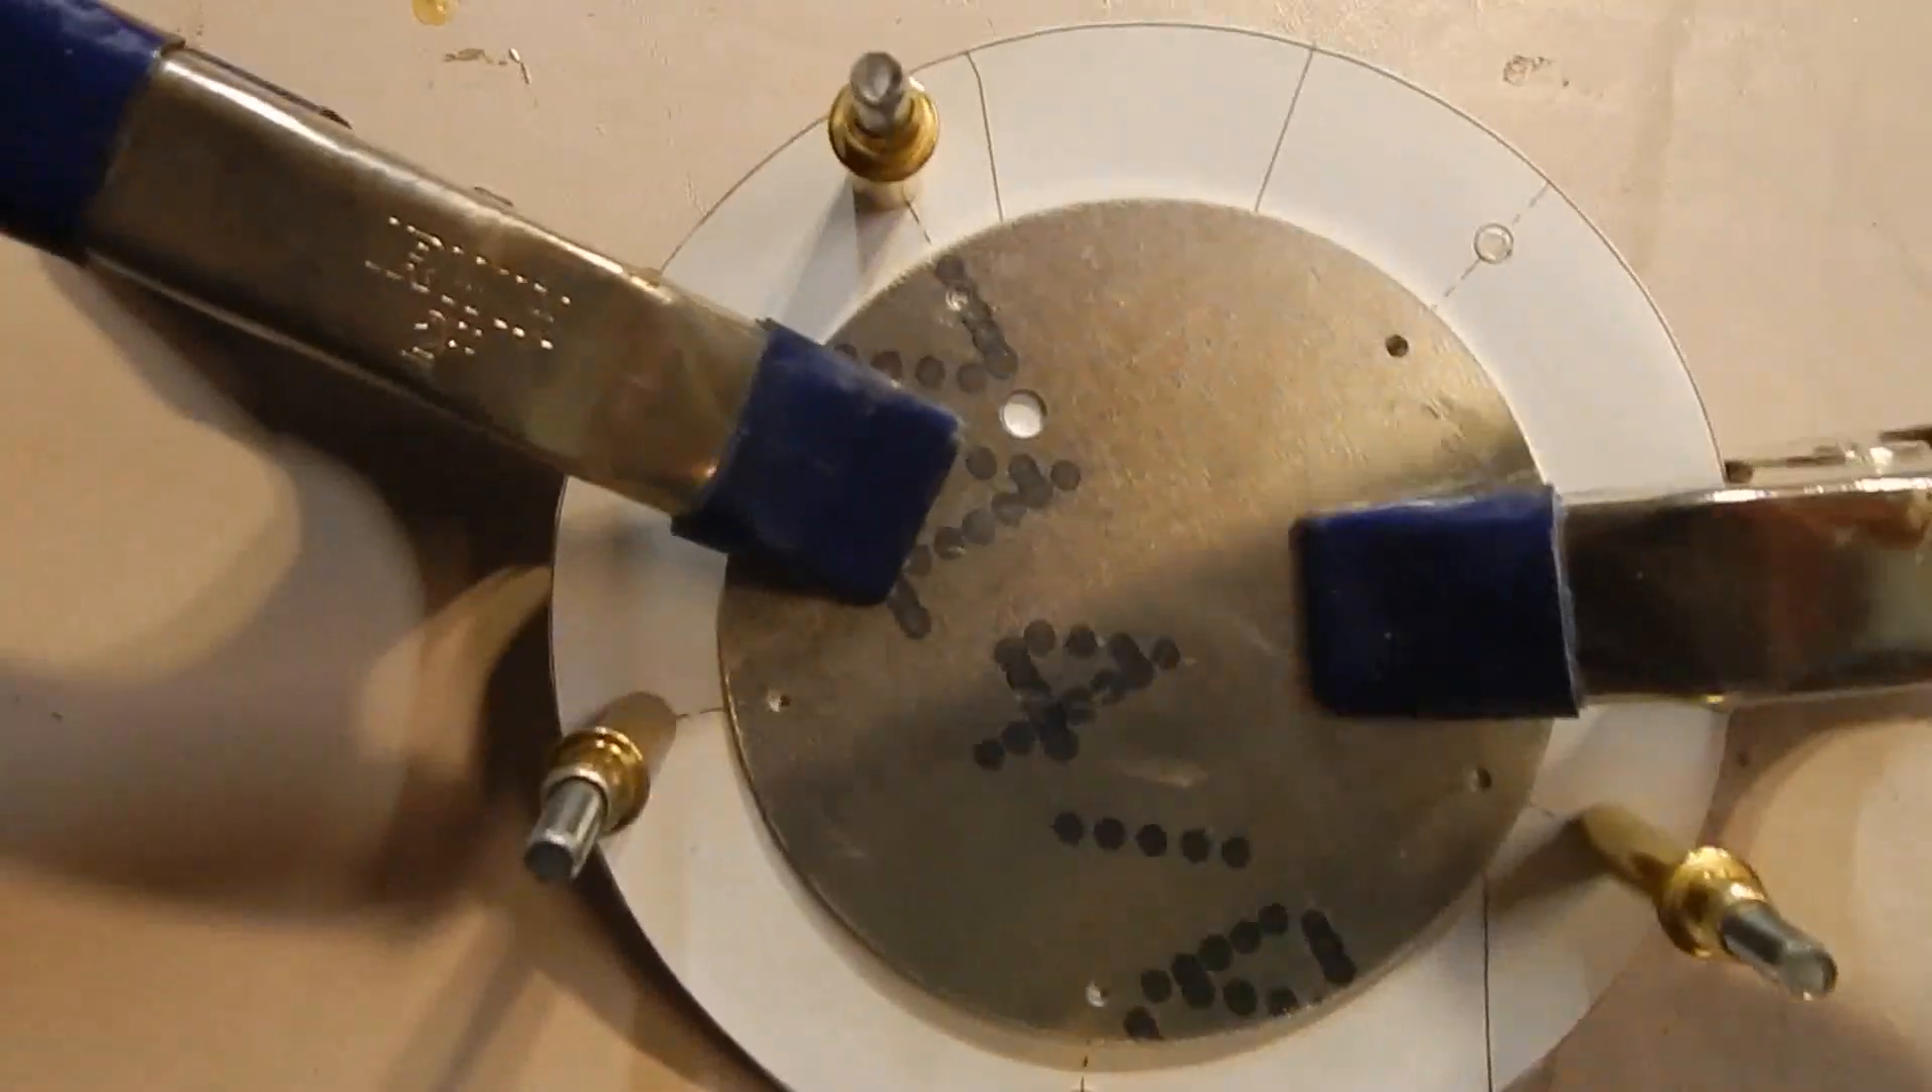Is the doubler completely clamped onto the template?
Yes.